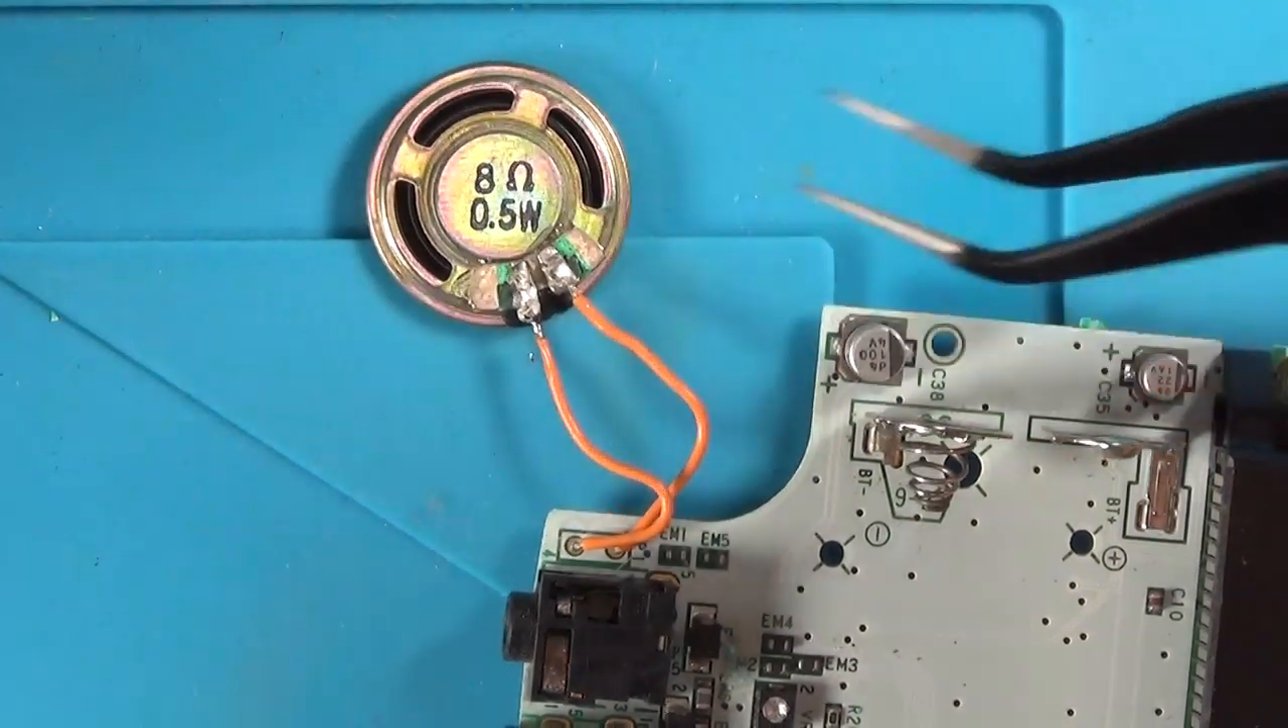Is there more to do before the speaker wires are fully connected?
No.